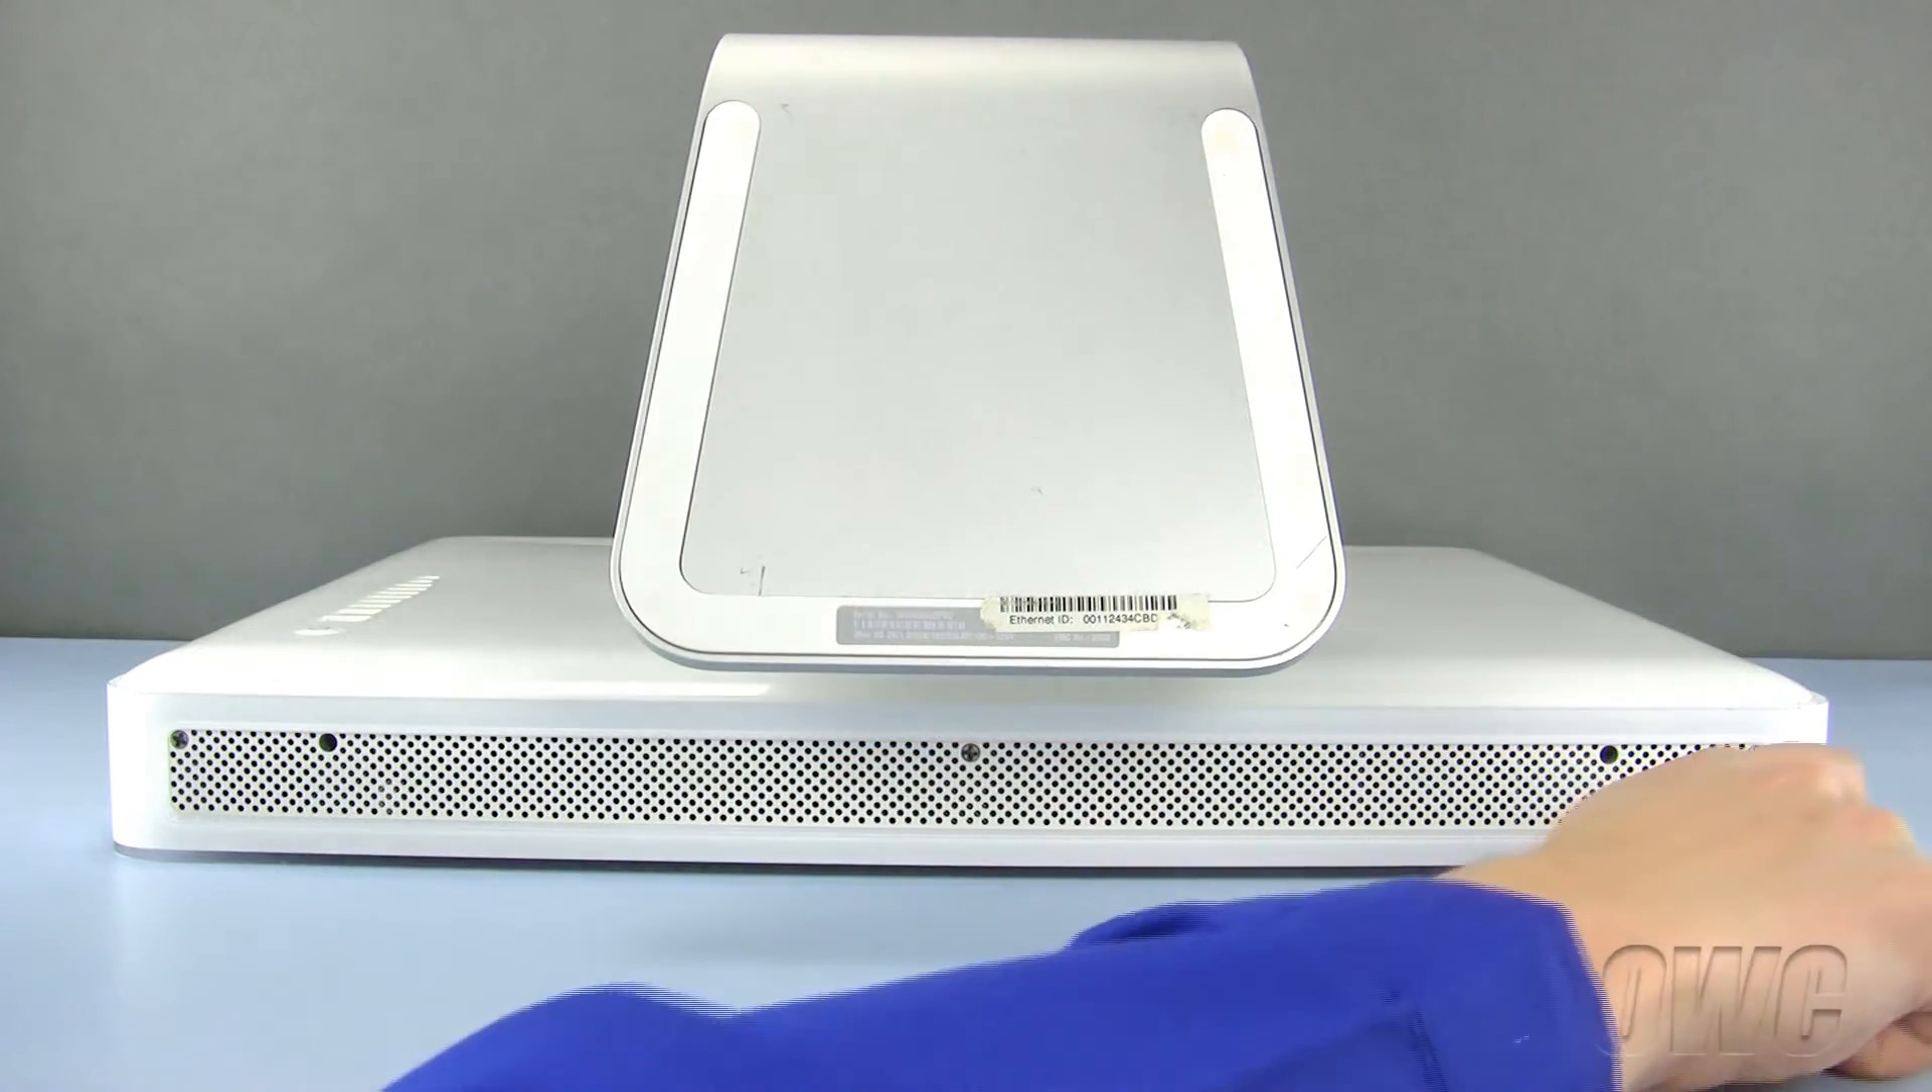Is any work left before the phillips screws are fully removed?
Yes.